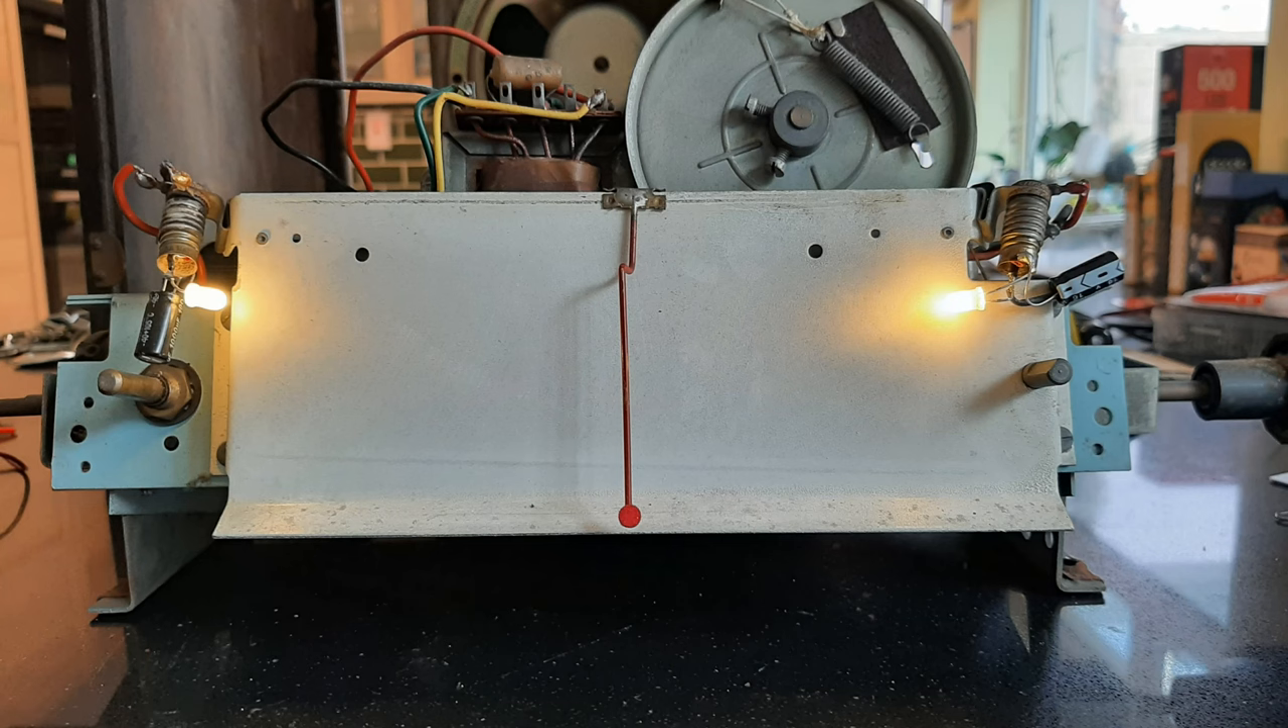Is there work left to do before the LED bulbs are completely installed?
No.